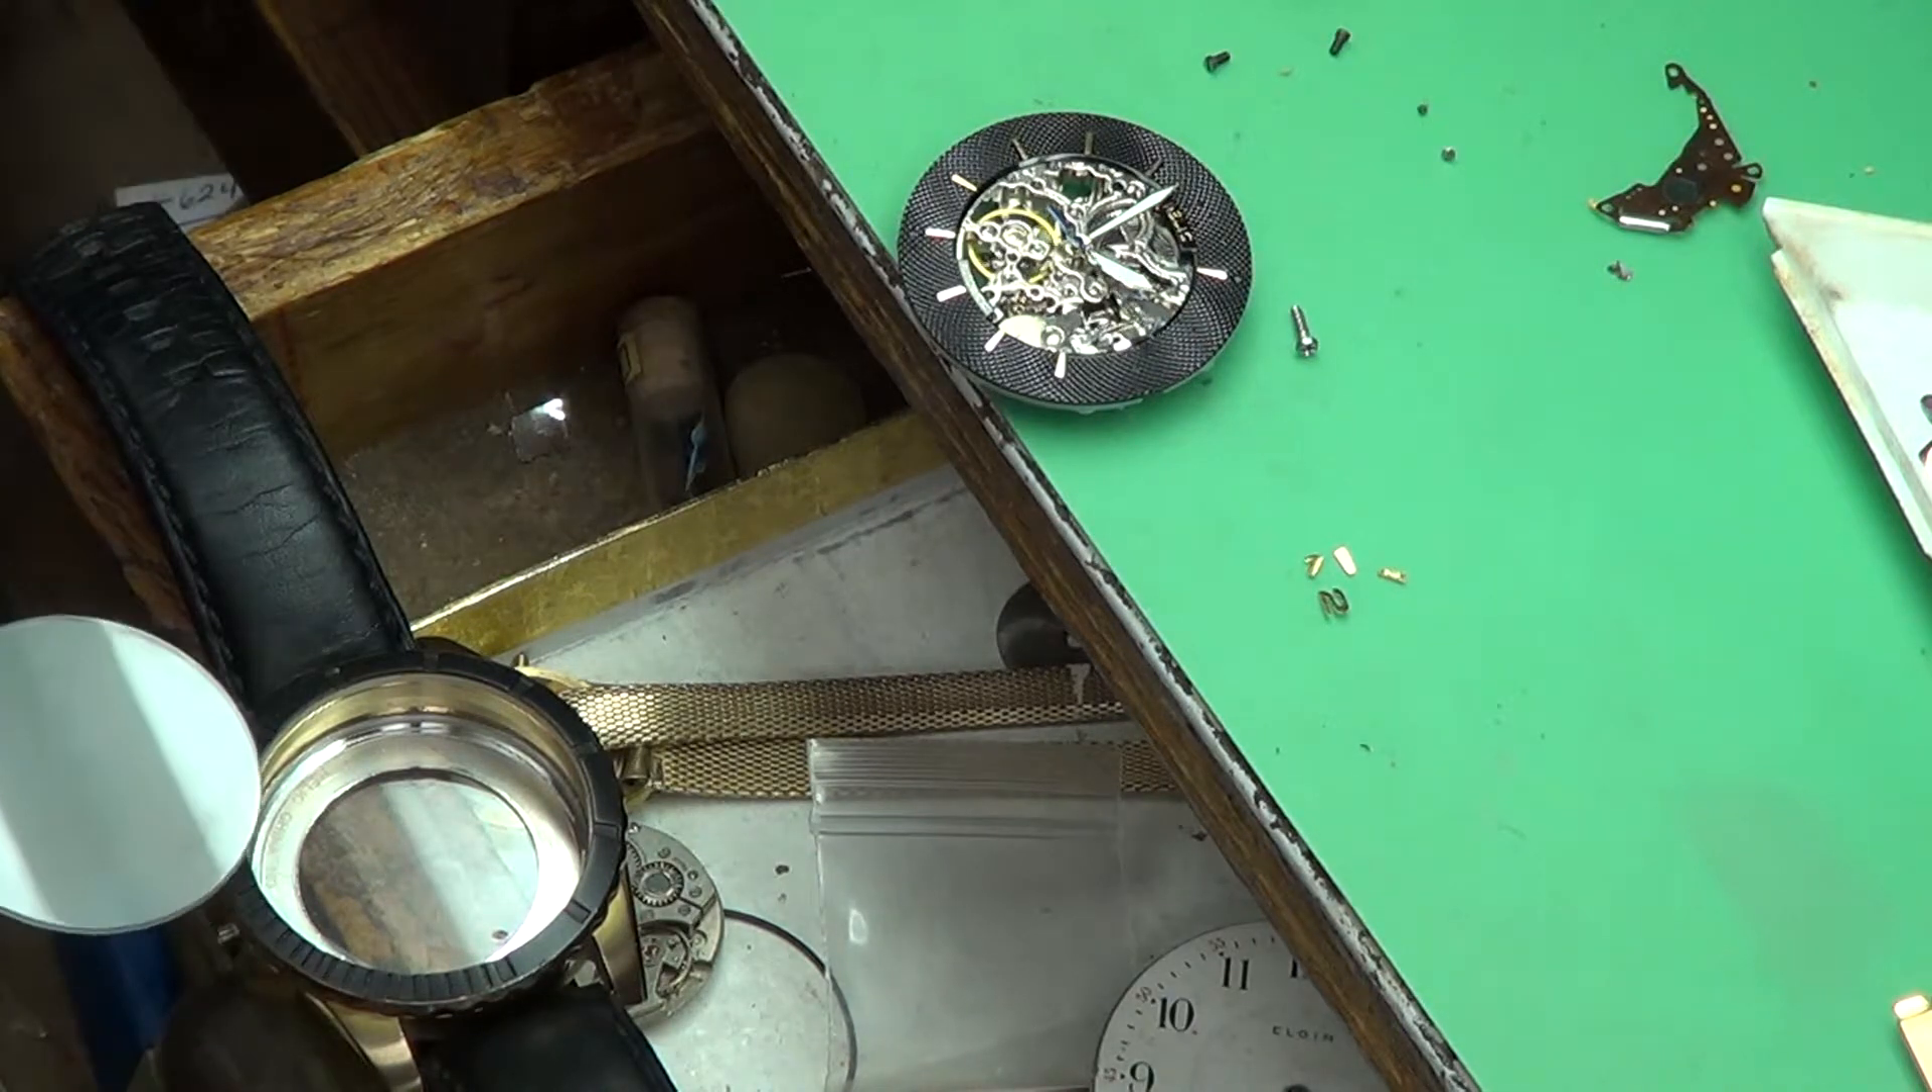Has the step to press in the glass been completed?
No.